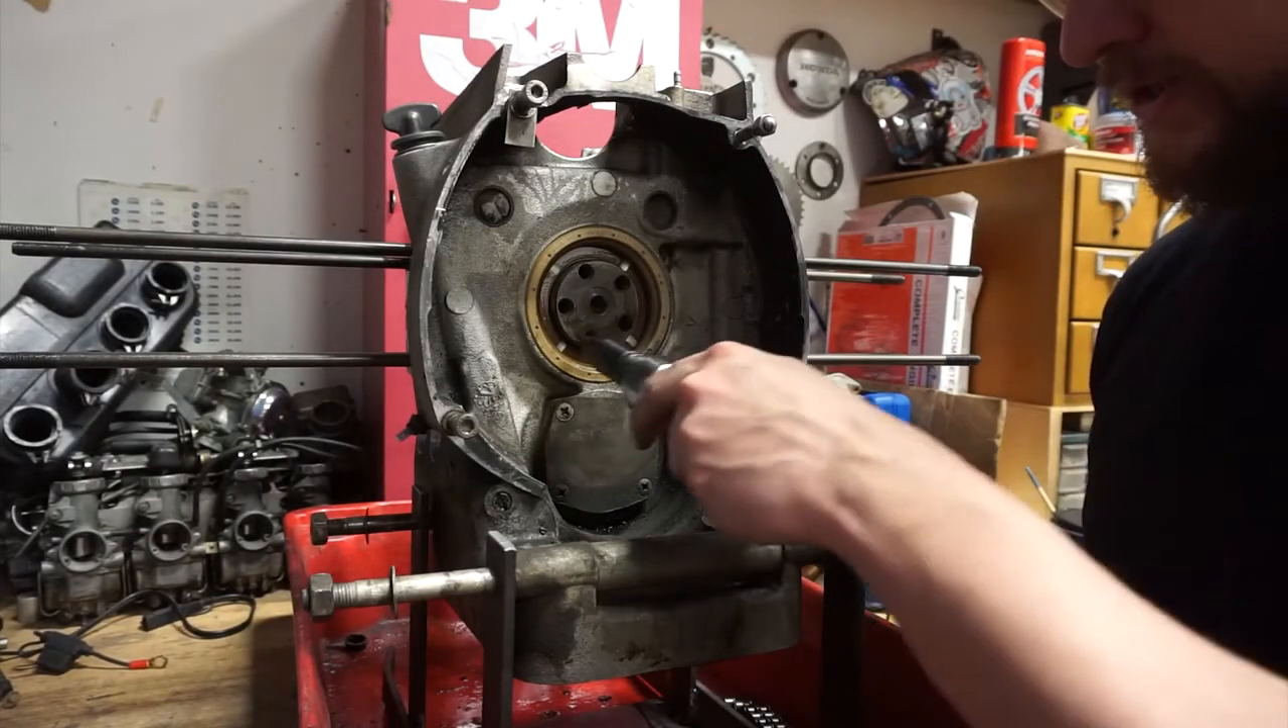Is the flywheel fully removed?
Yes.